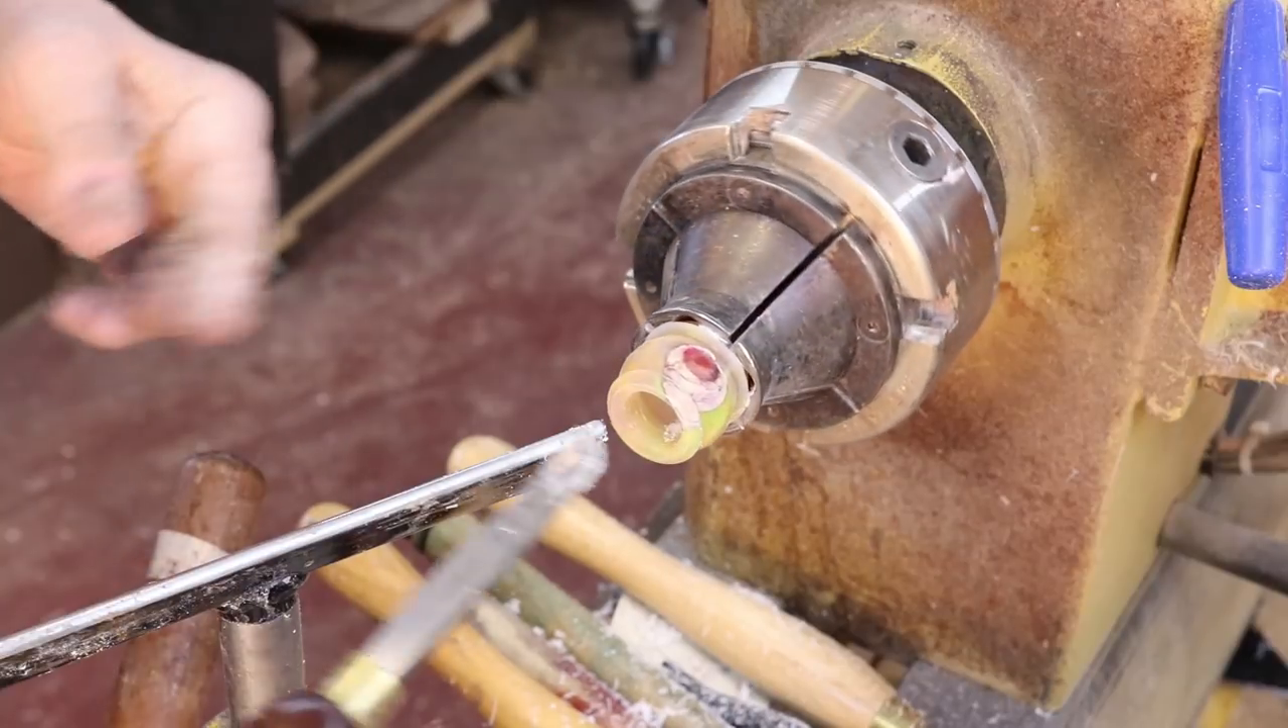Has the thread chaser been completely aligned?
No.